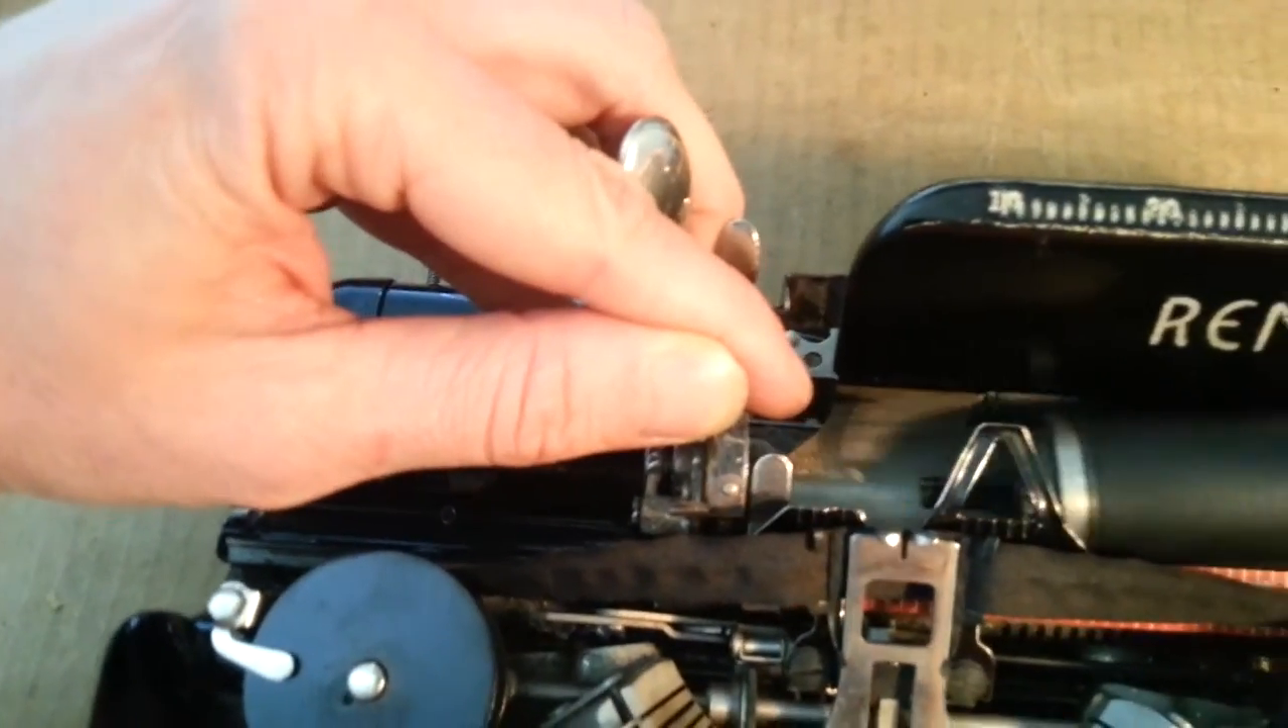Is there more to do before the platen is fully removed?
Yes.